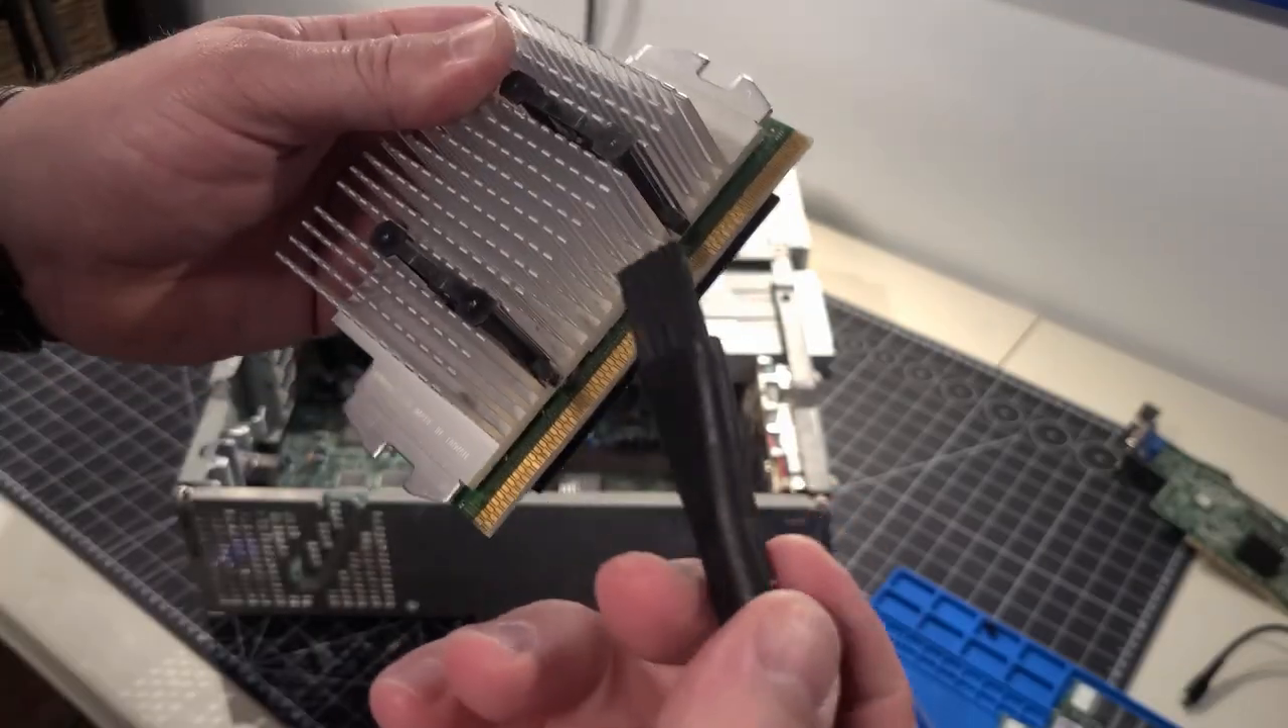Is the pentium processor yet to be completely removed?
No.